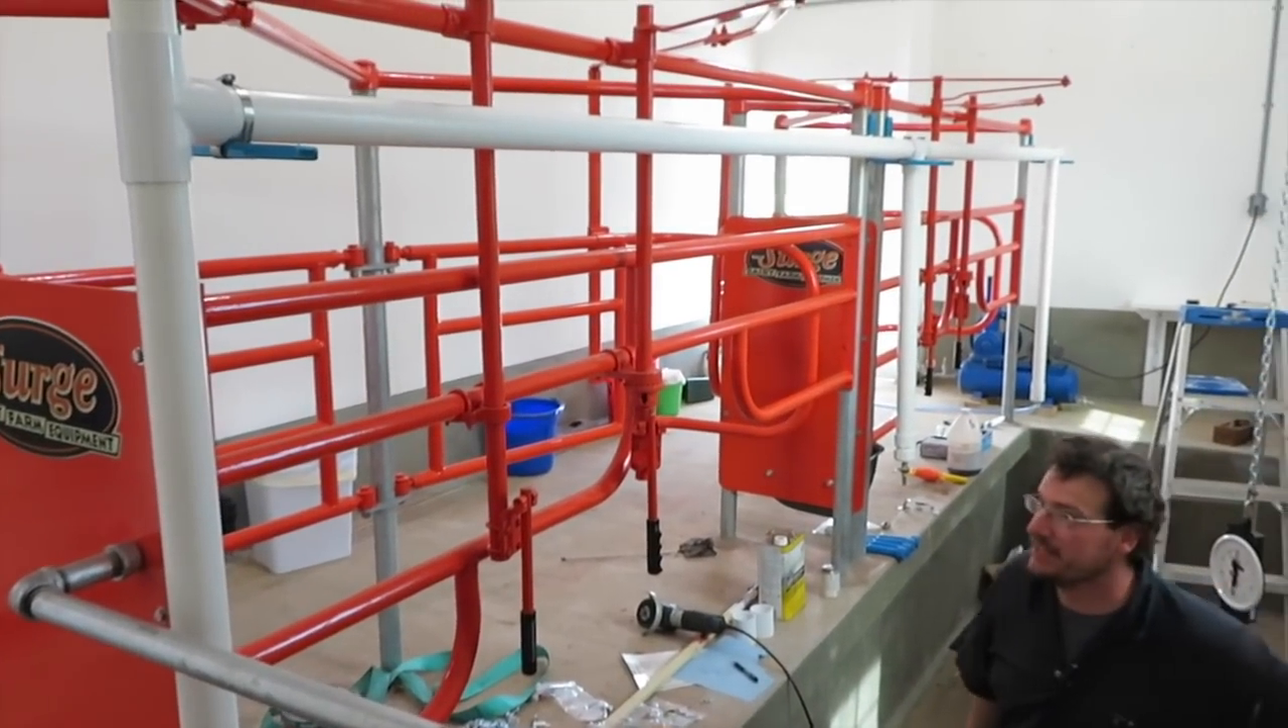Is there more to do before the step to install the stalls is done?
No.